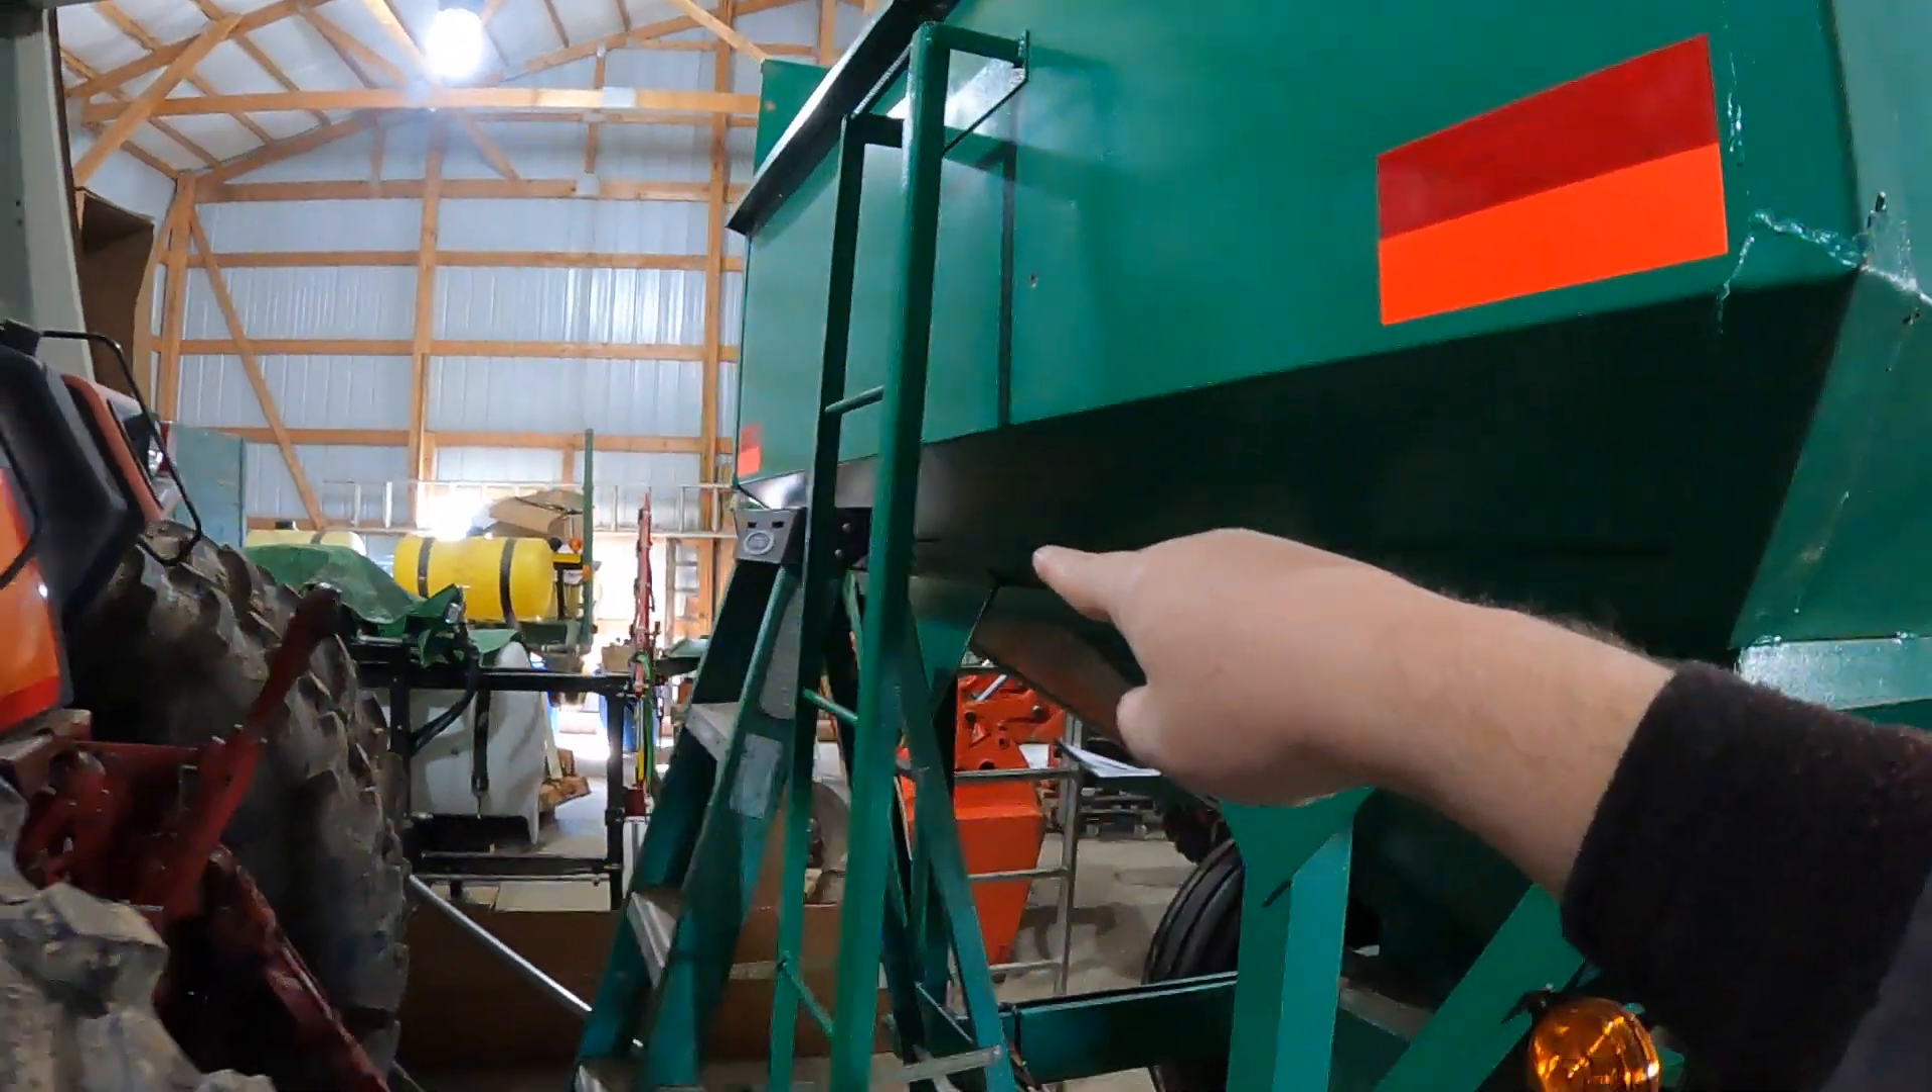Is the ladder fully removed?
No.